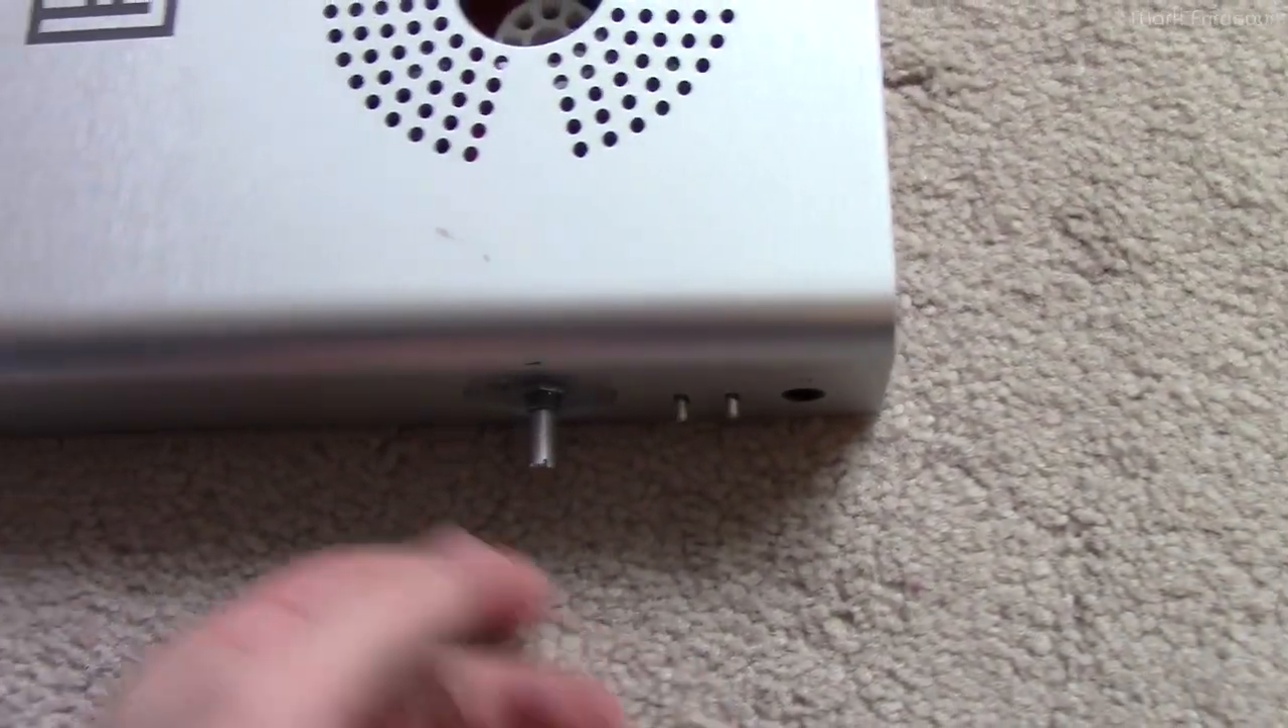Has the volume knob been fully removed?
Yes.